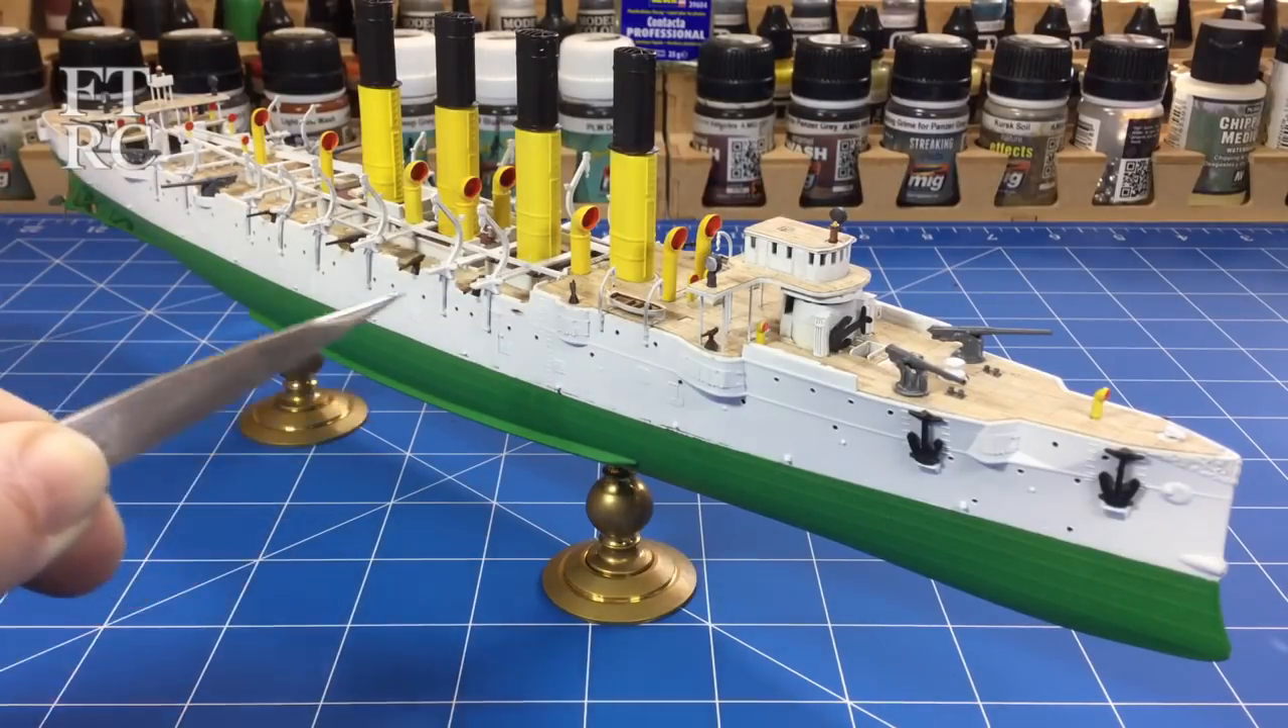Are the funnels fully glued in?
Yes.